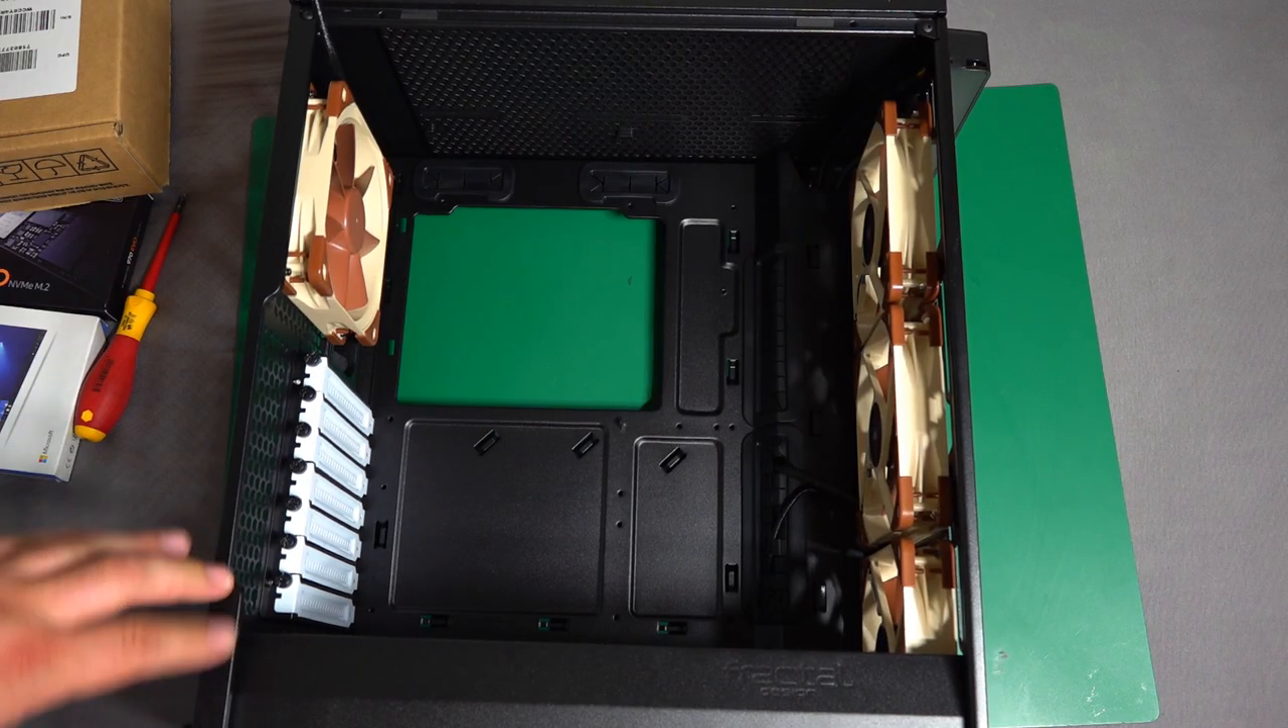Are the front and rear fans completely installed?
Yes.